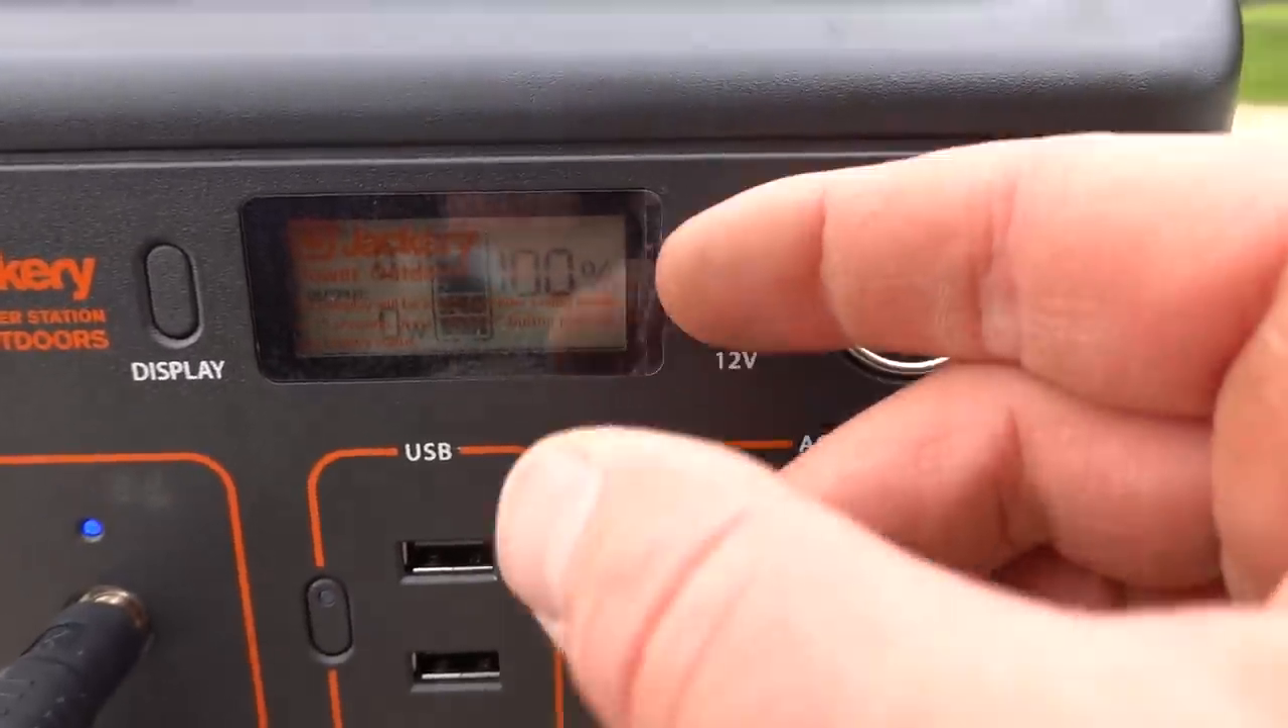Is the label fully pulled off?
No.